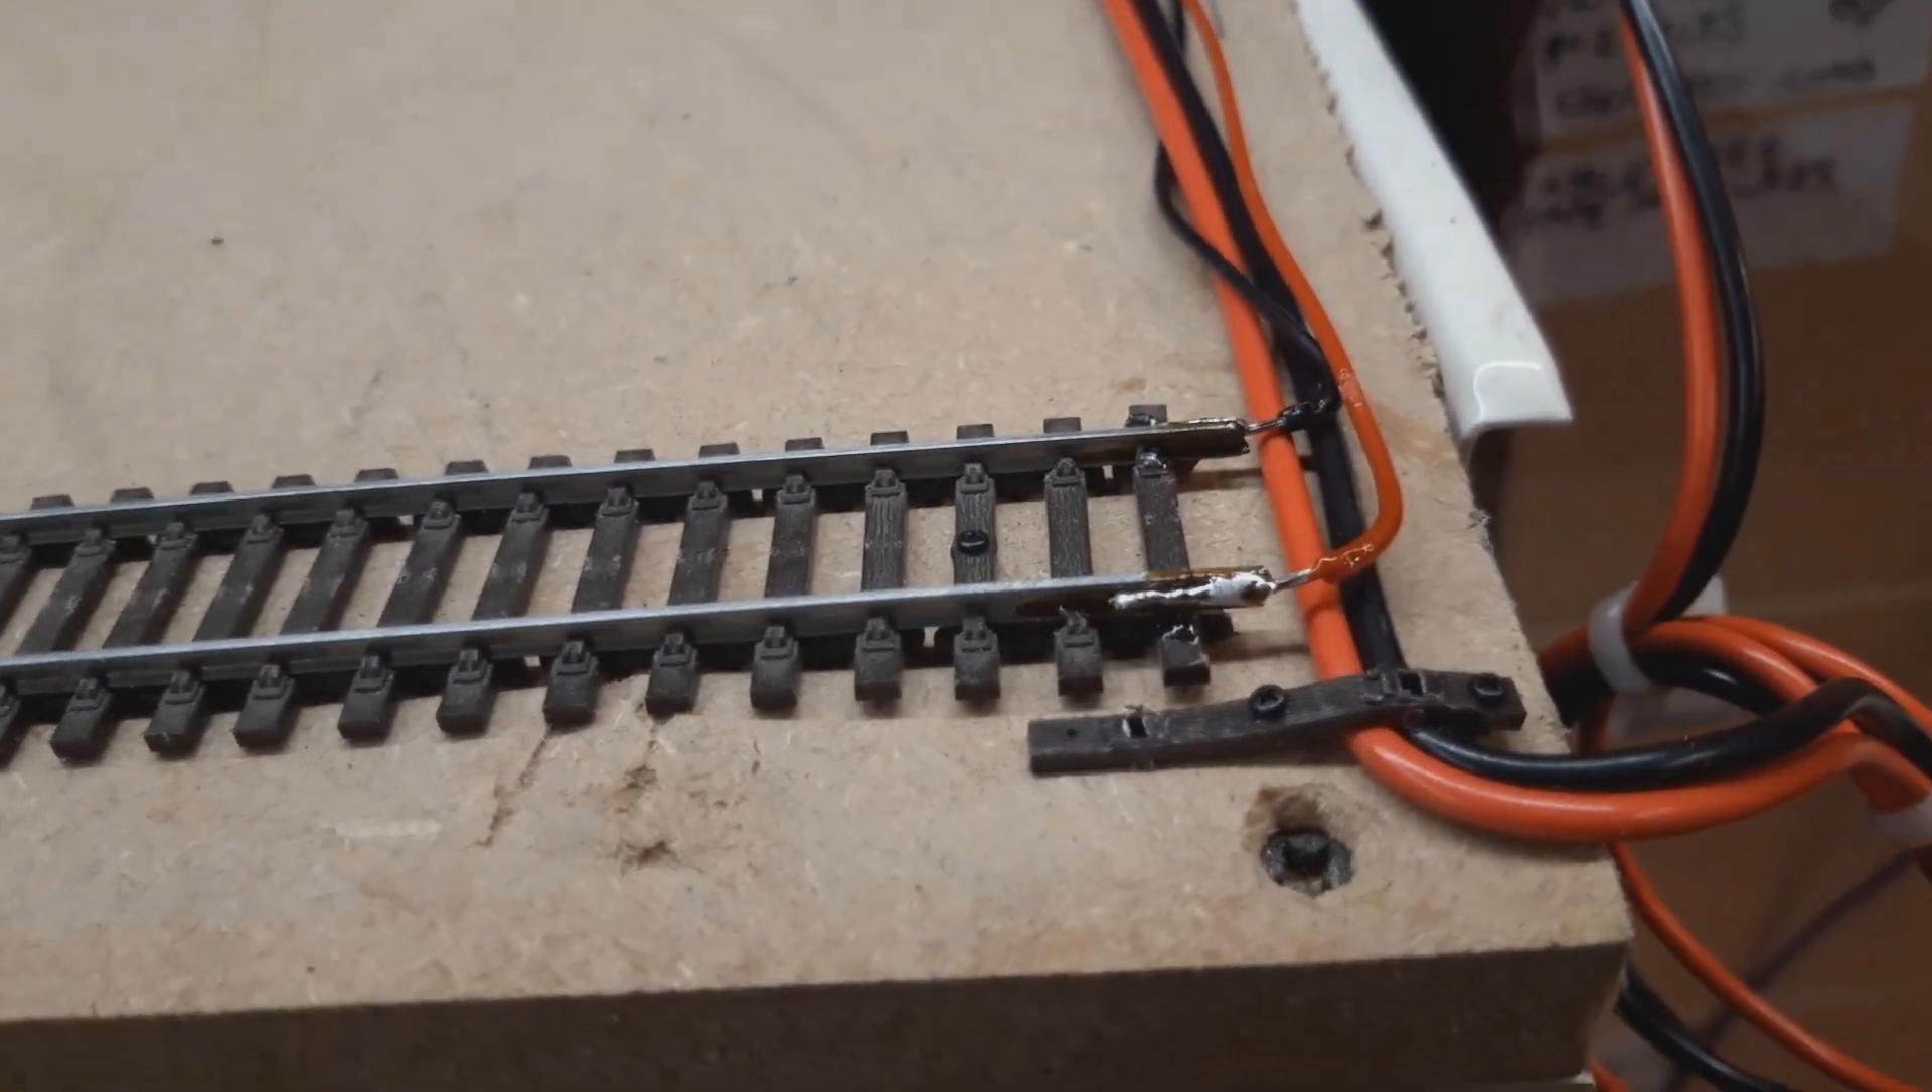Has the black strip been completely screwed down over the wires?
Yes.